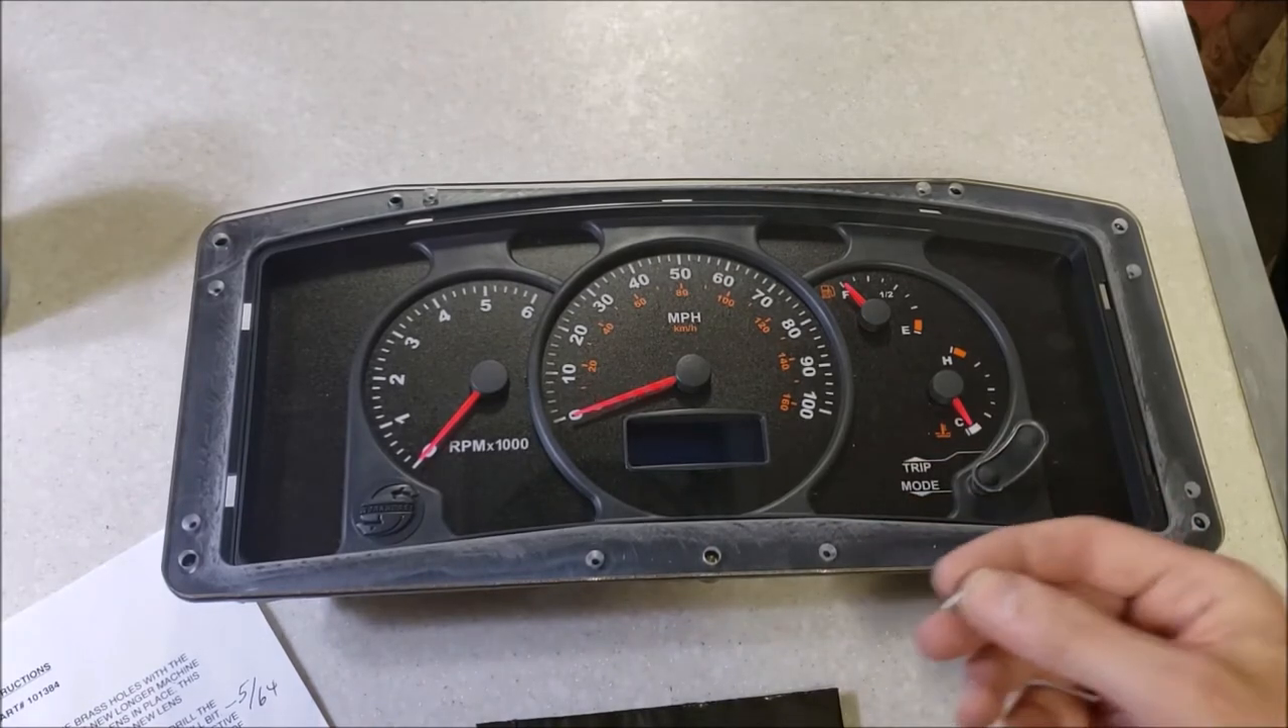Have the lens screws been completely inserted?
No.